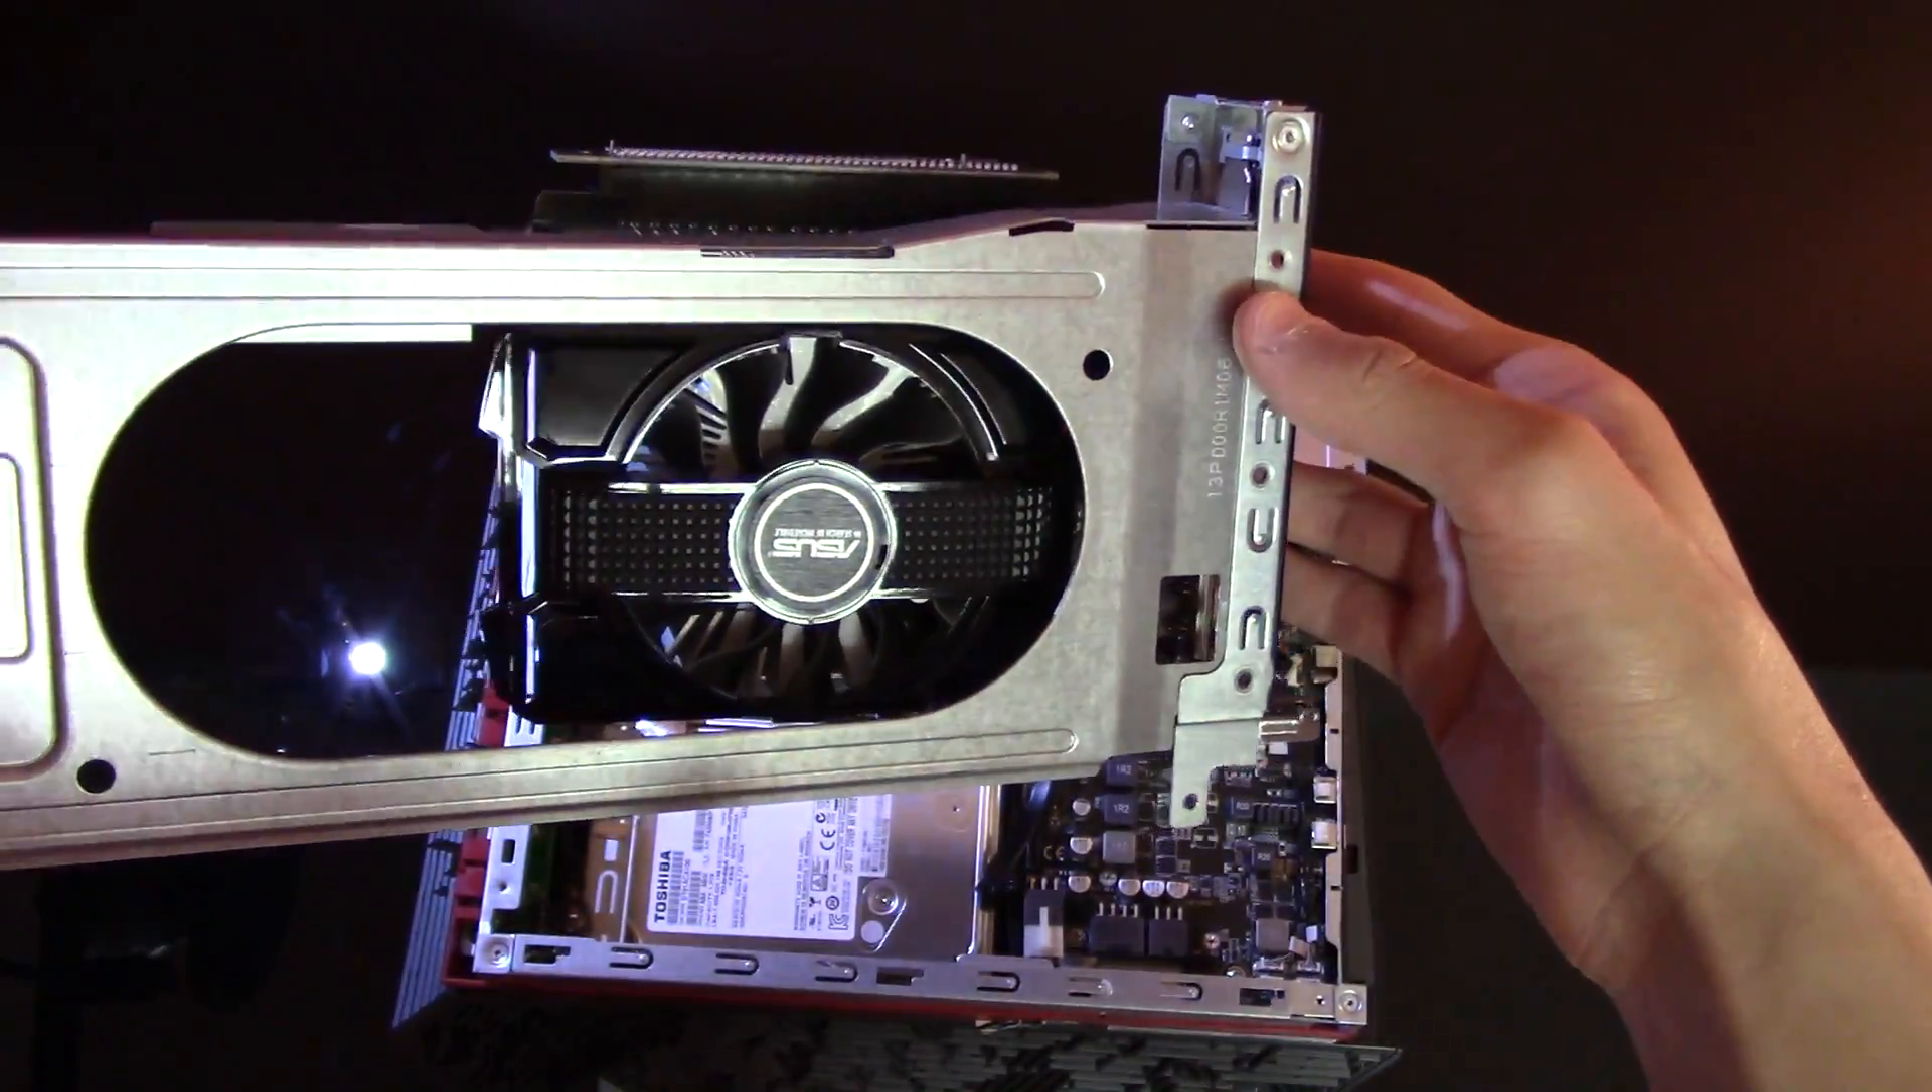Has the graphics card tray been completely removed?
Yes.